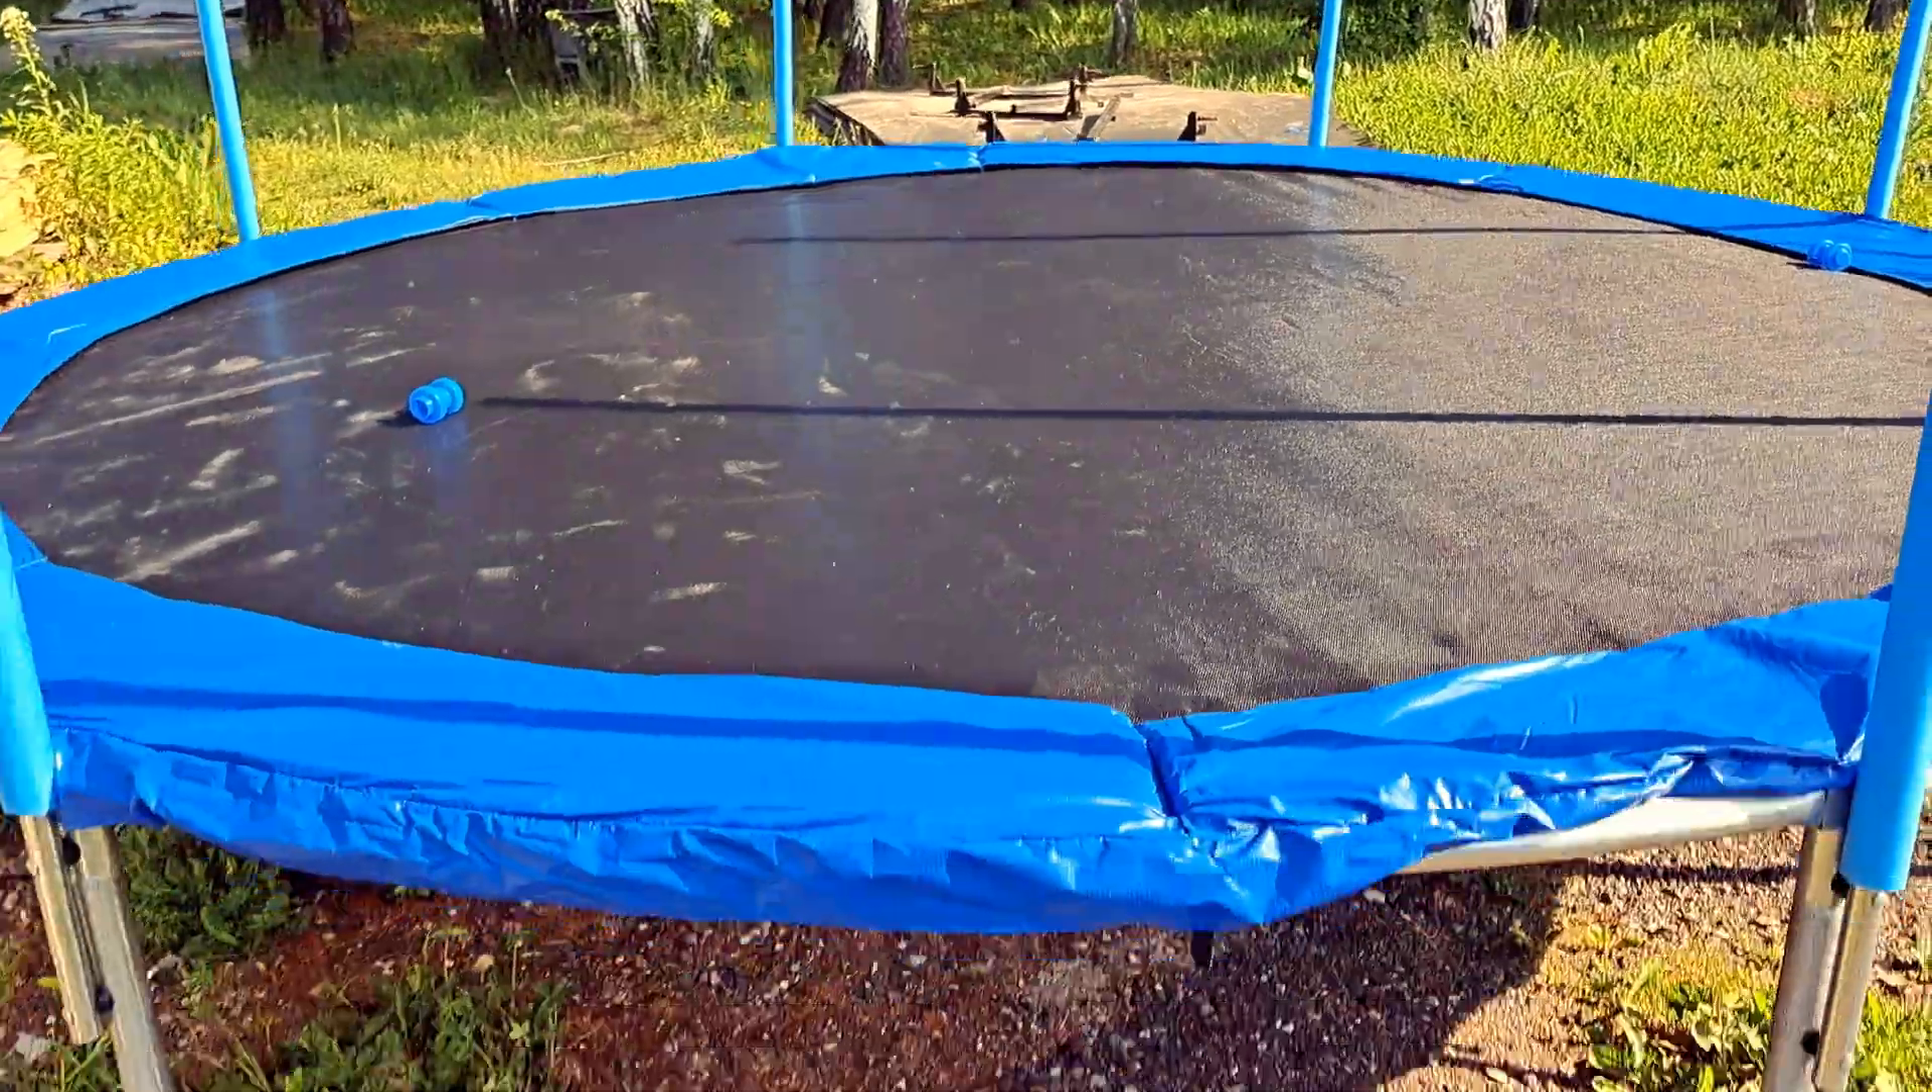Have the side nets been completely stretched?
No.